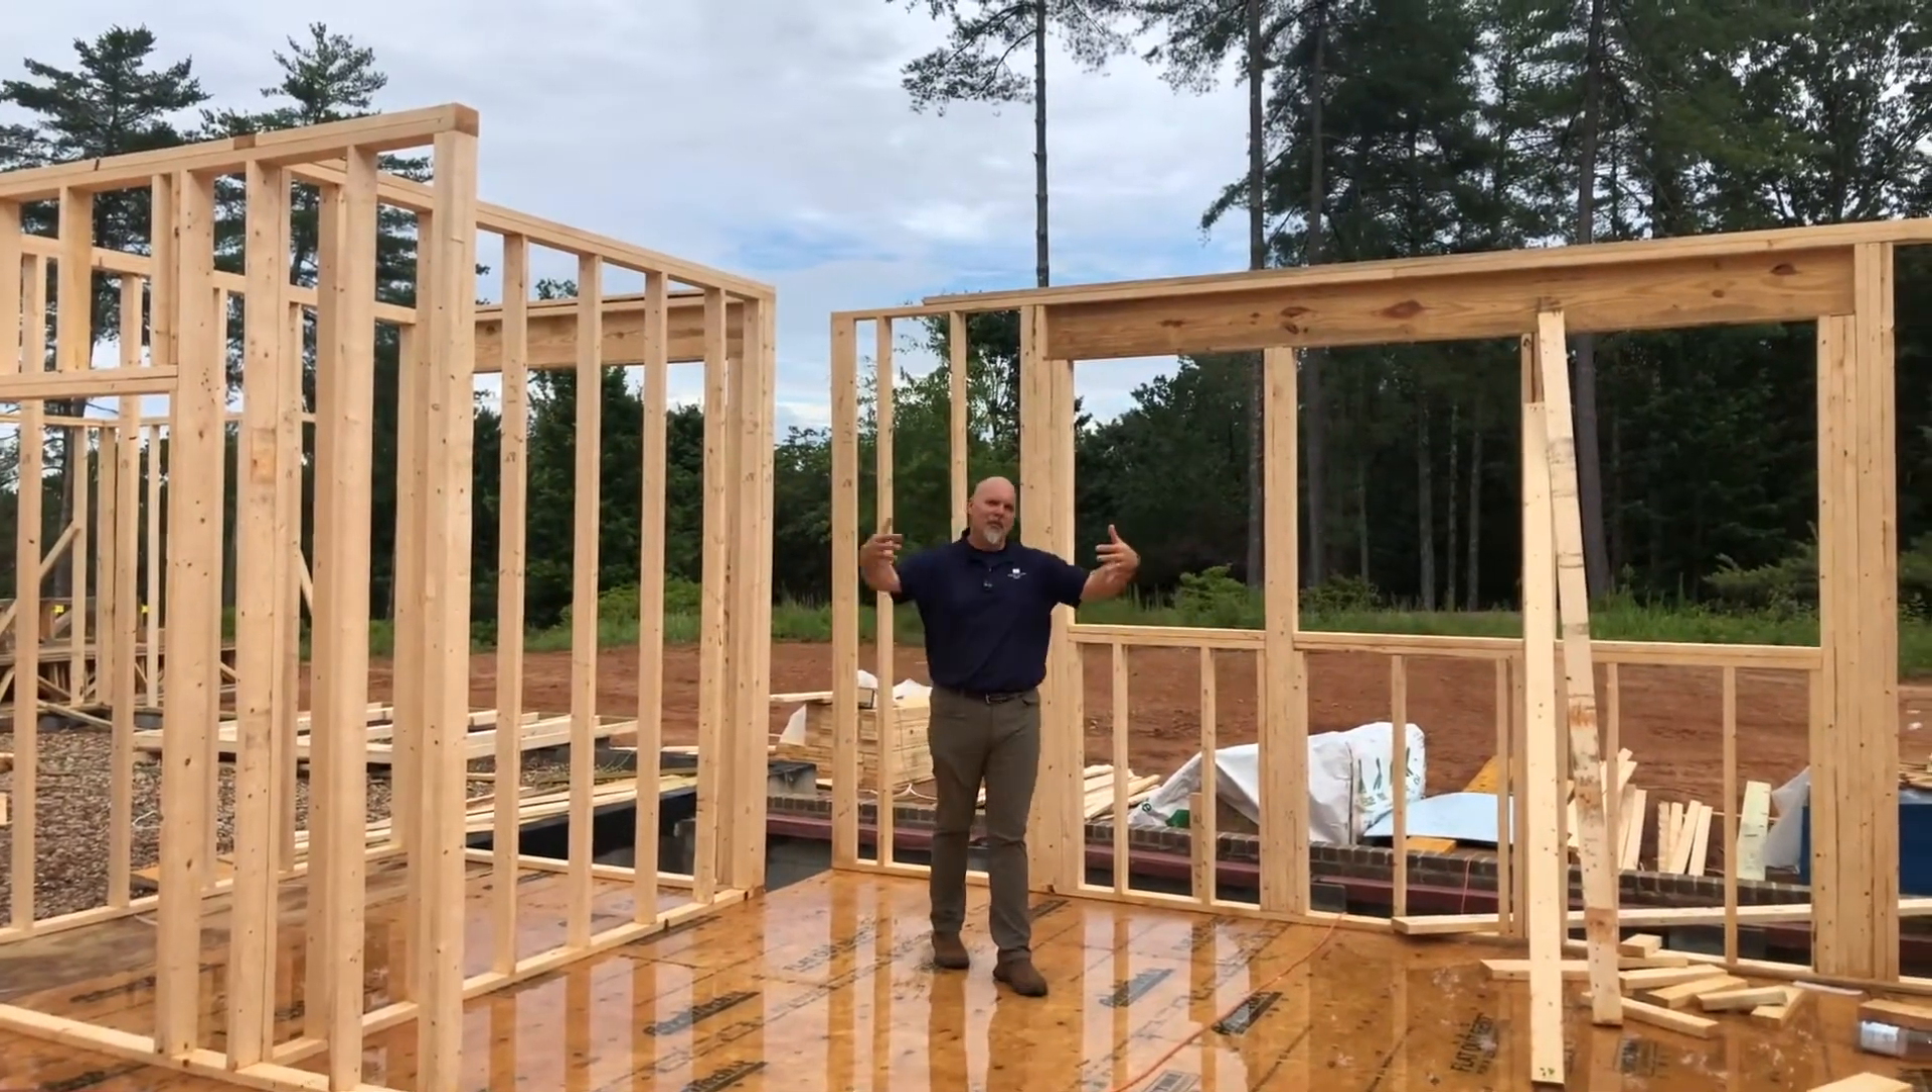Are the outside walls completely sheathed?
No.